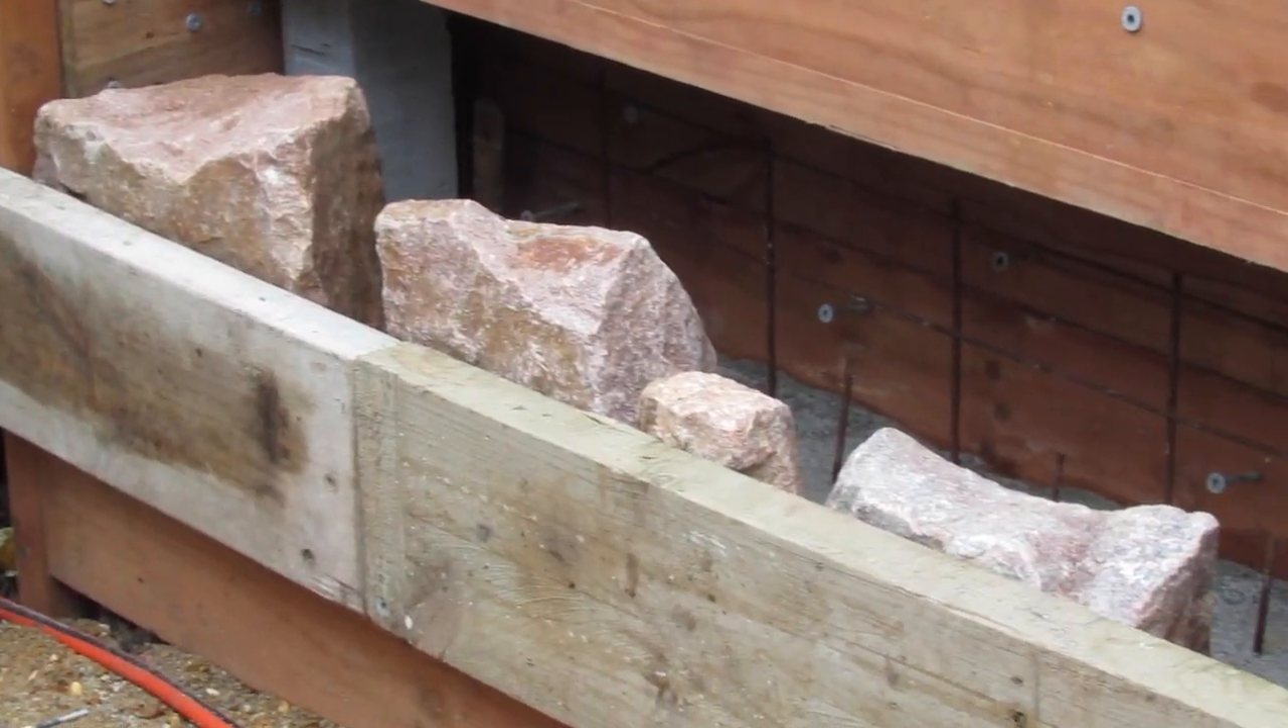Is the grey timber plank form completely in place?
Yes.